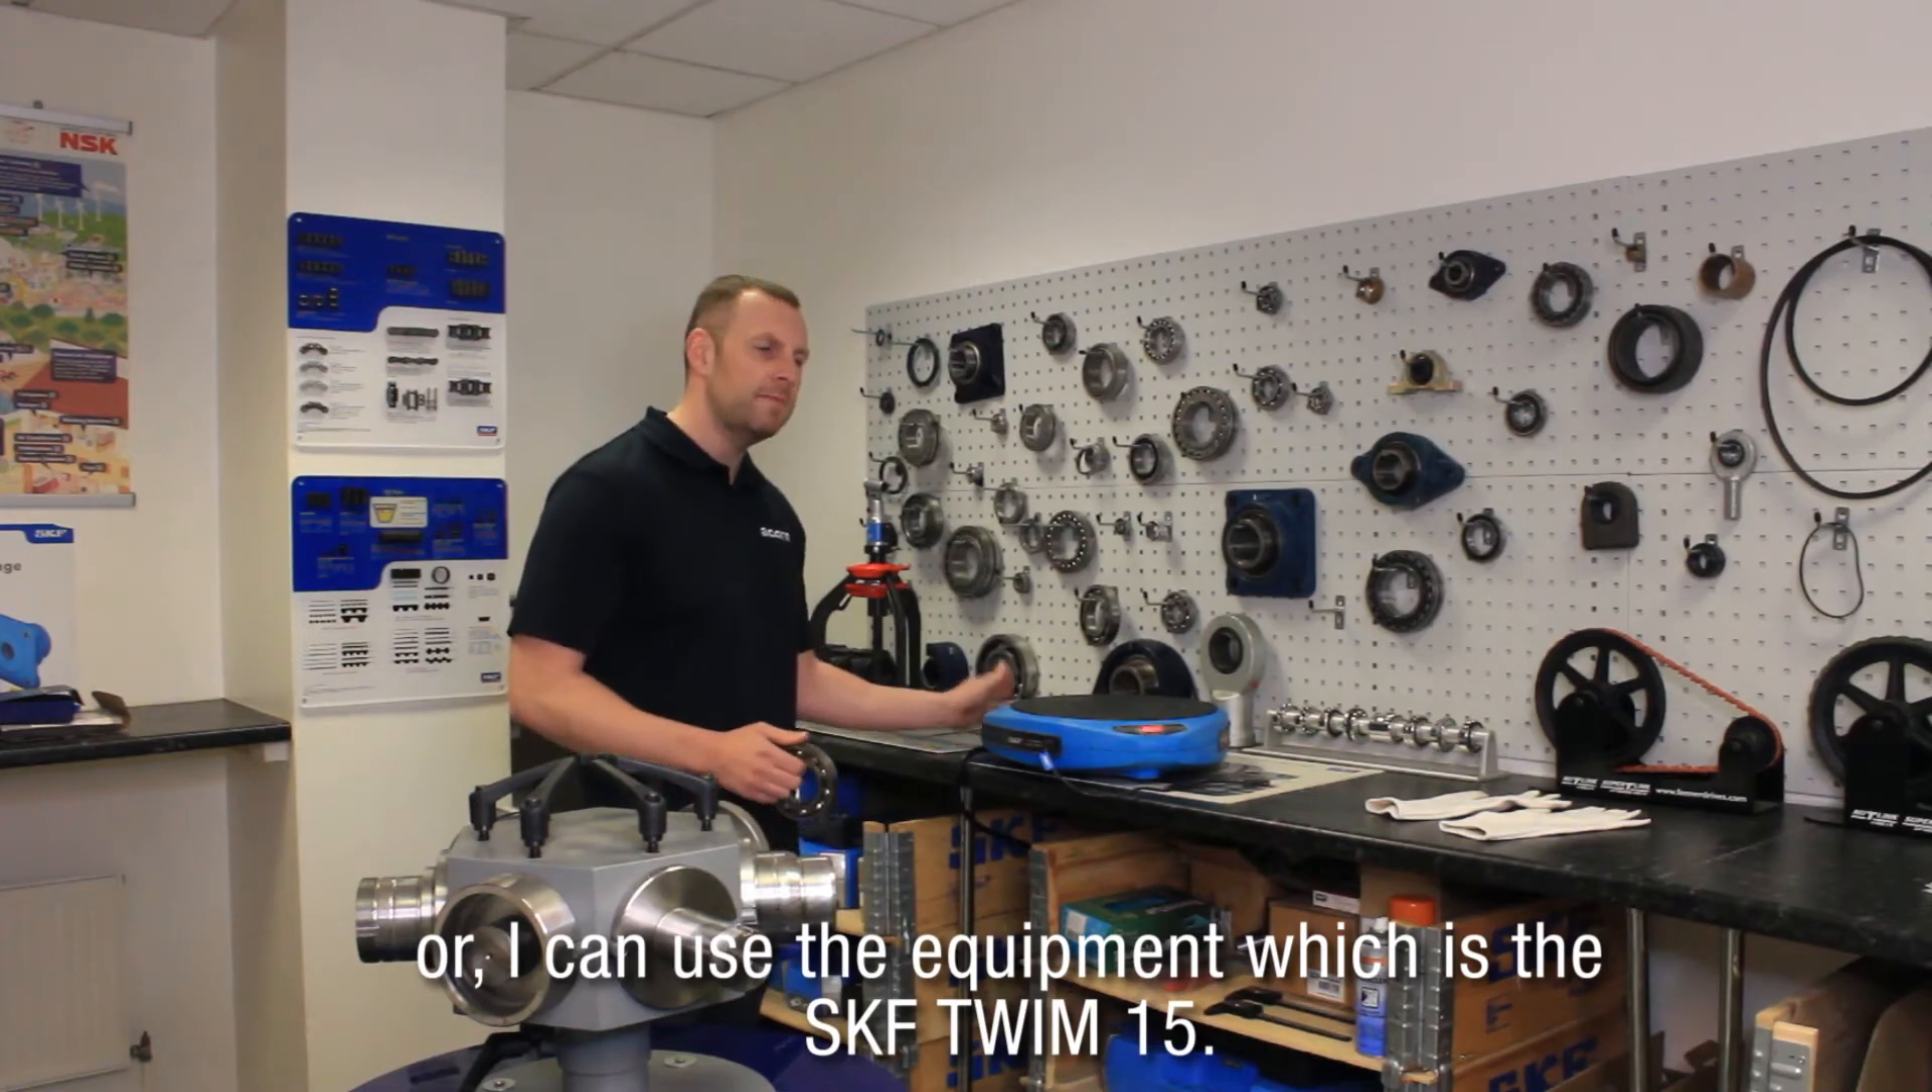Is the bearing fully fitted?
No.